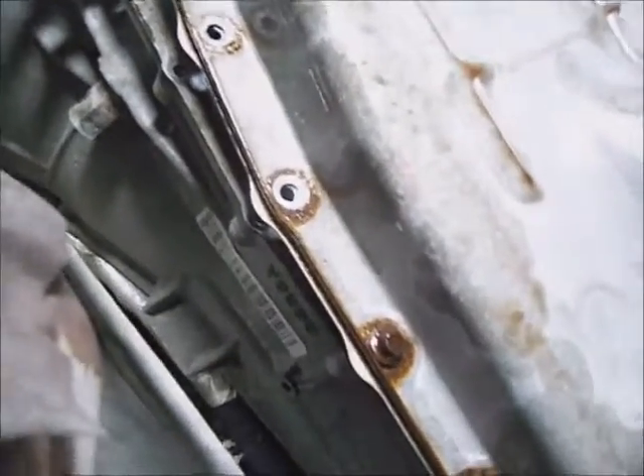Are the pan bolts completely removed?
No.